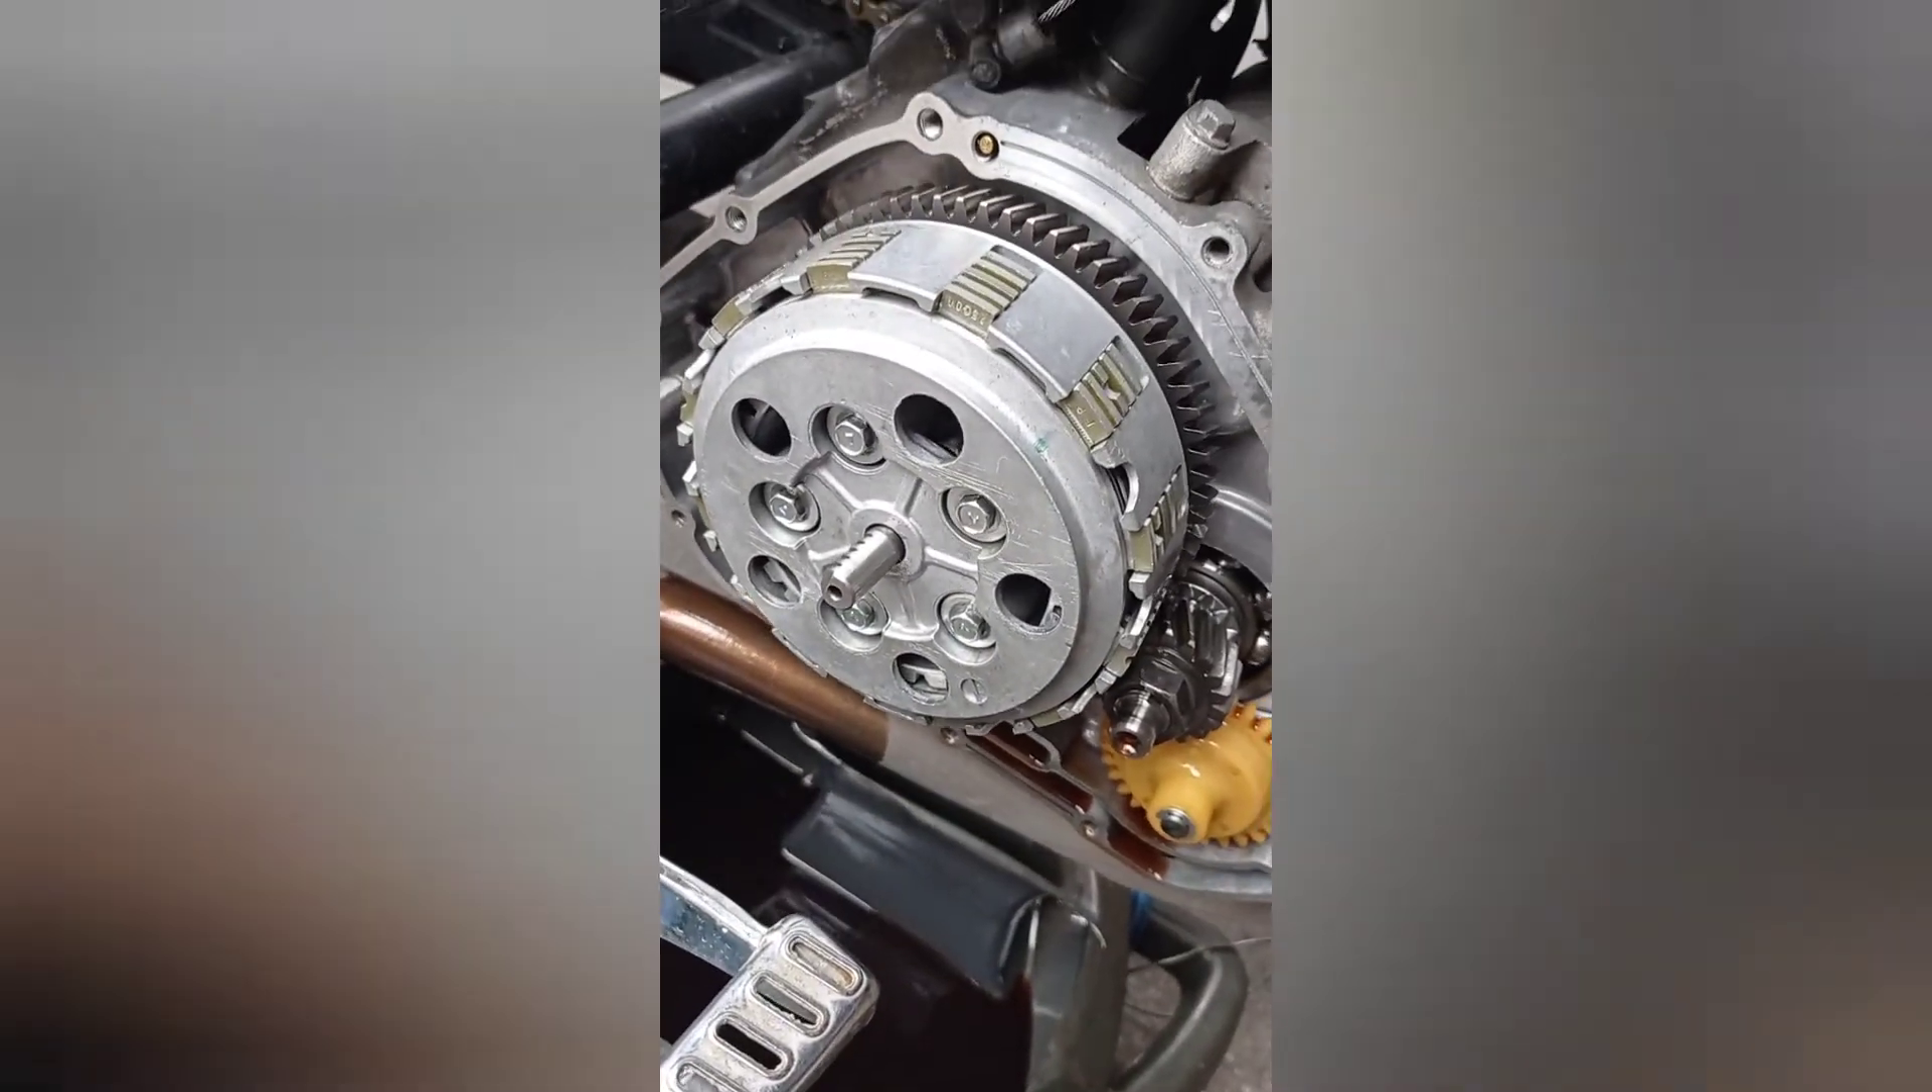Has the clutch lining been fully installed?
Yes.